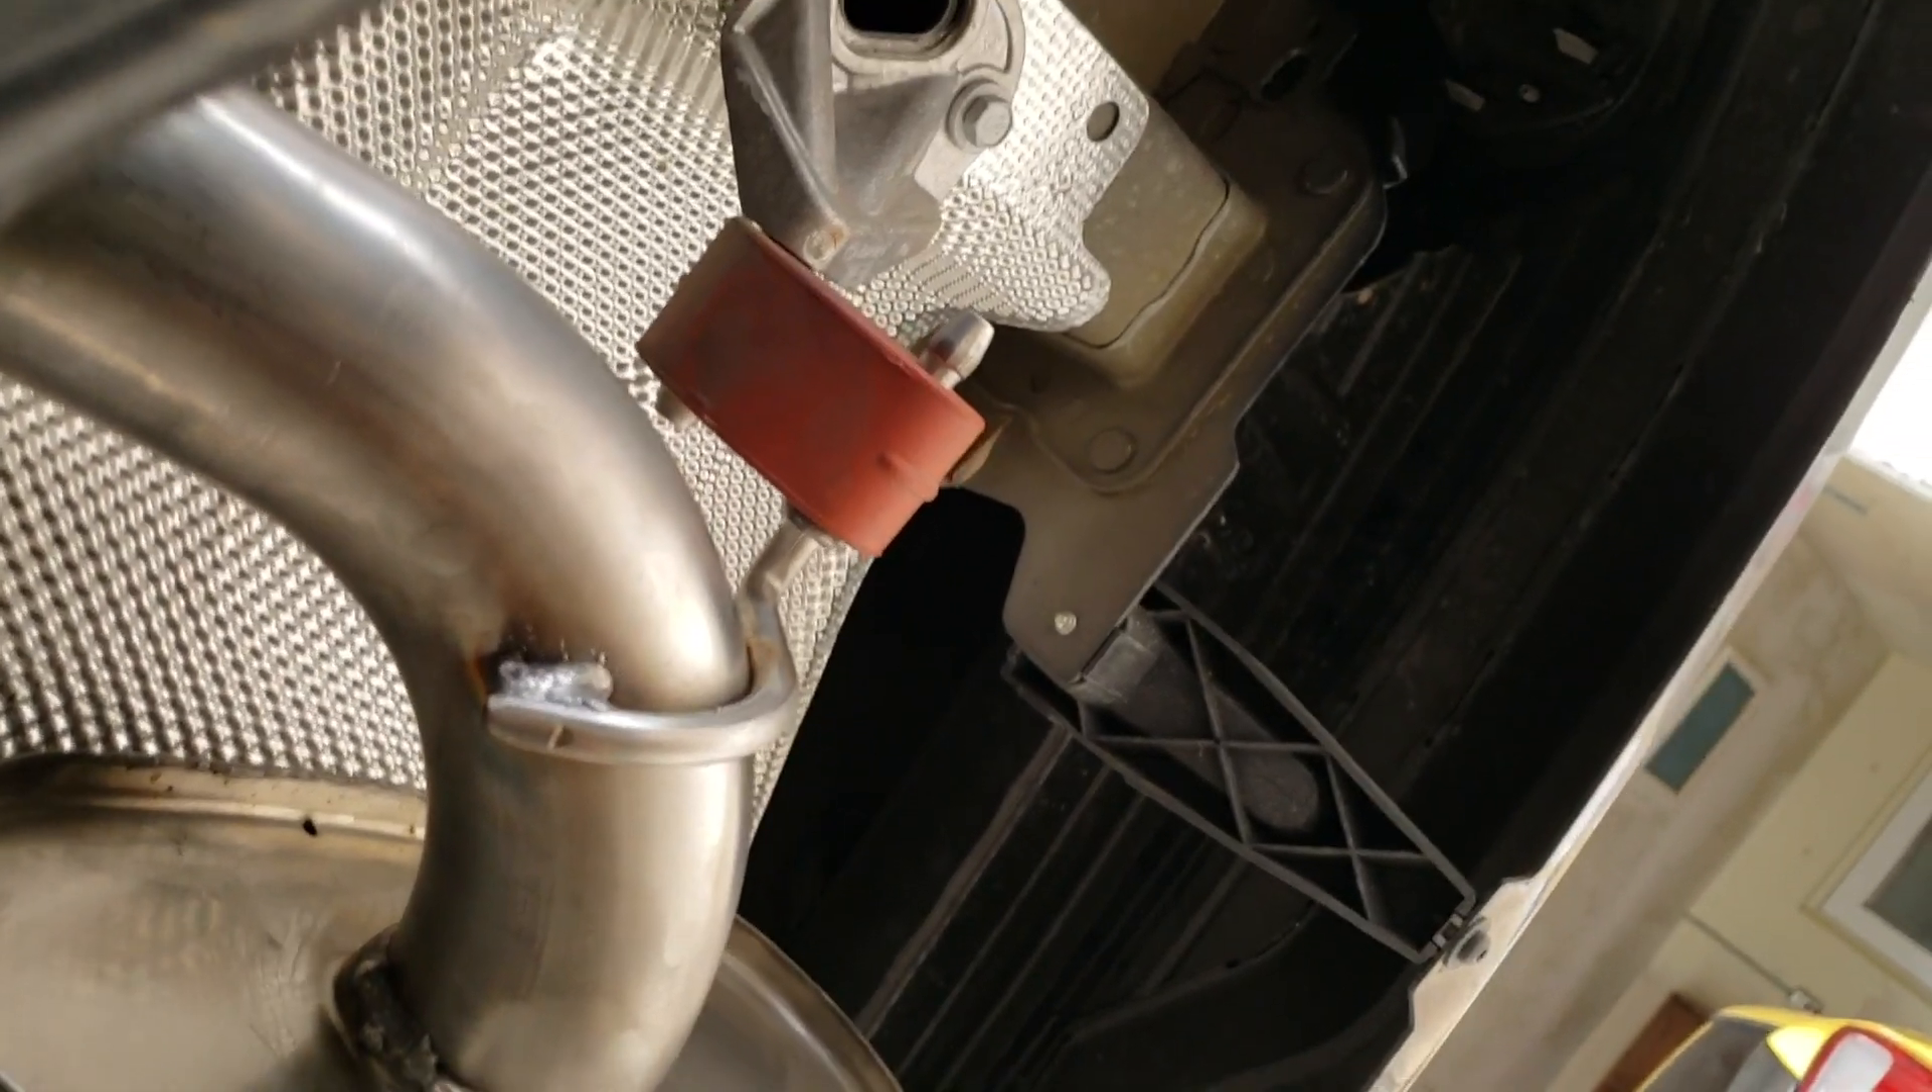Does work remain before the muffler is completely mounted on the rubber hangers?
No.